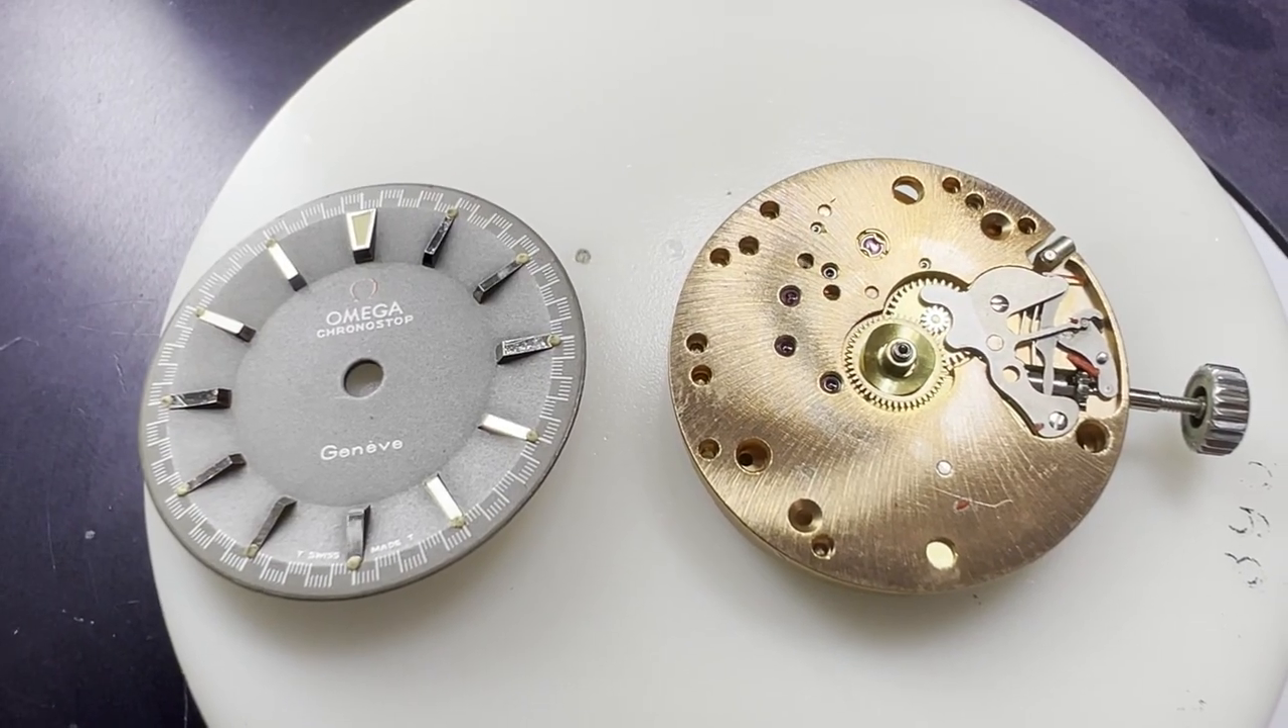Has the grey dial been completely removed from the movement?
Yes.